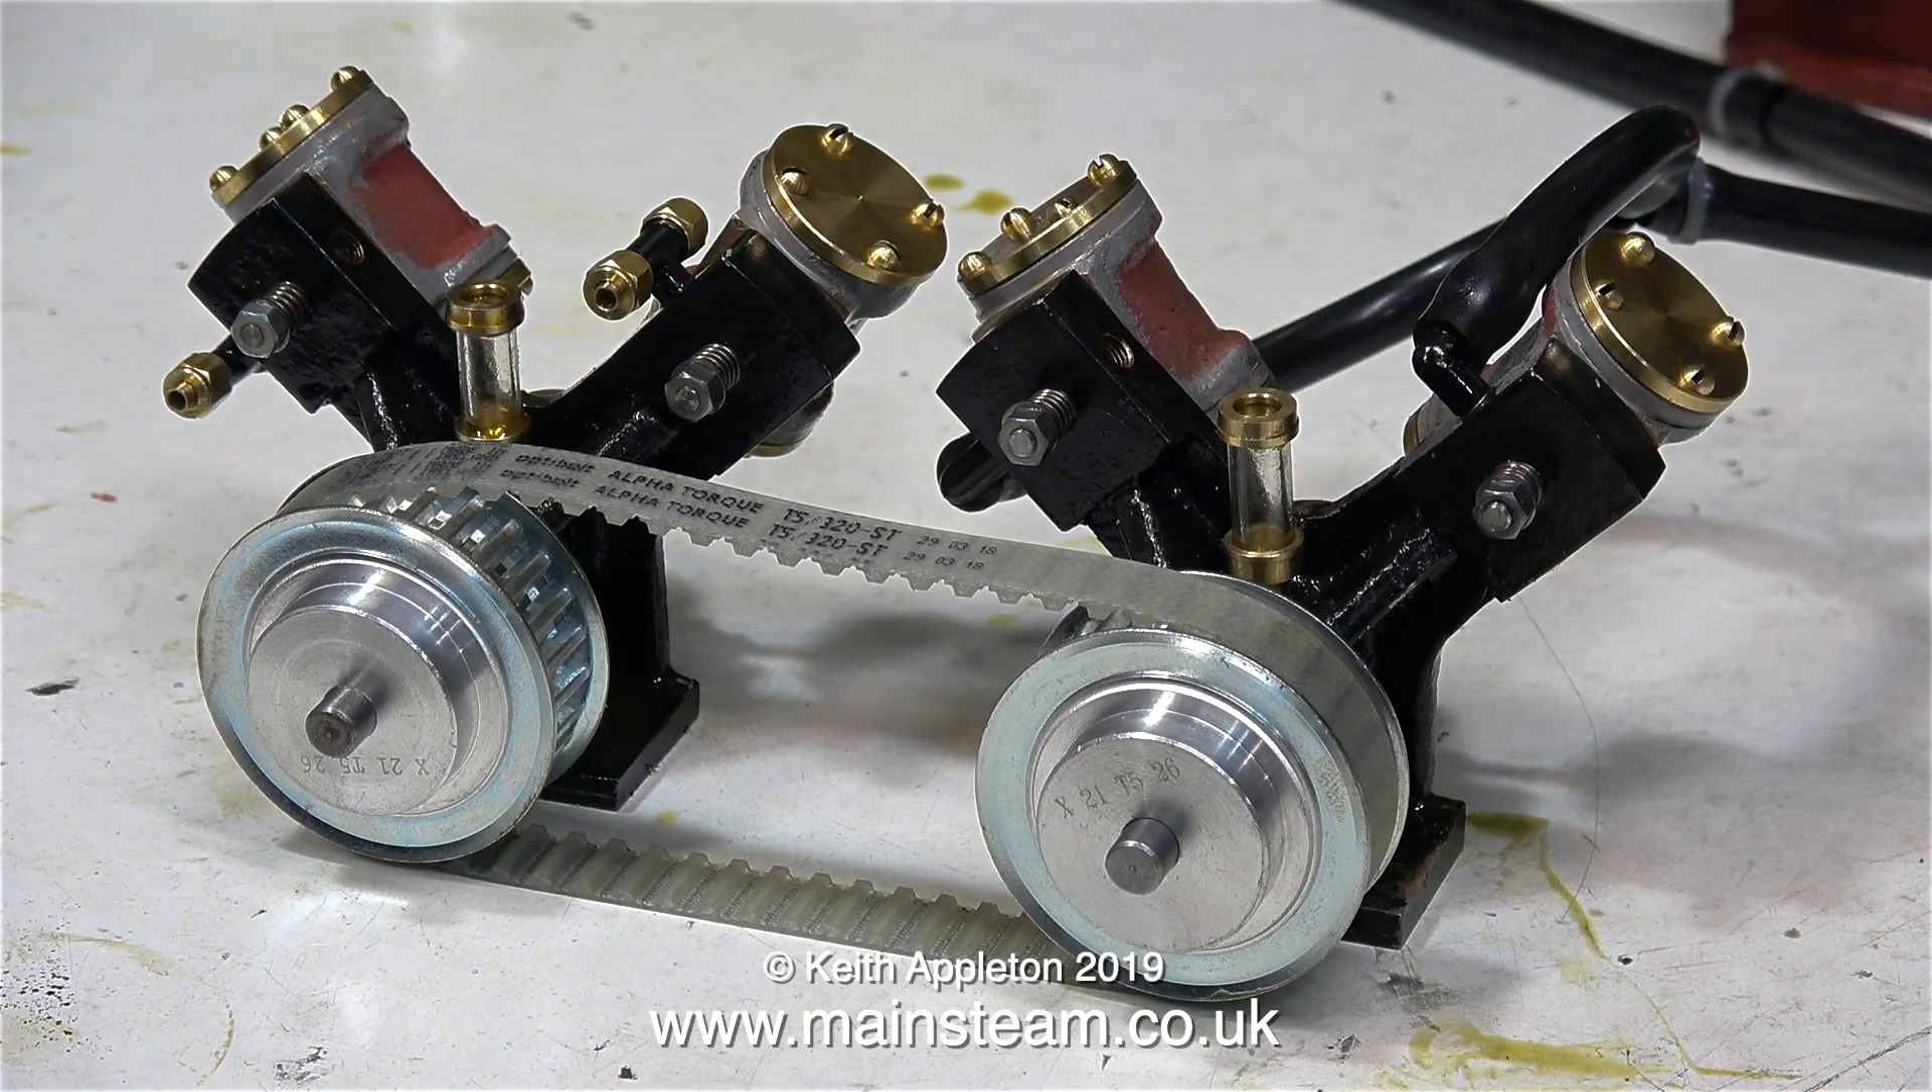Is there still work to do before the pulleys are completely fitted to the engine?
No.